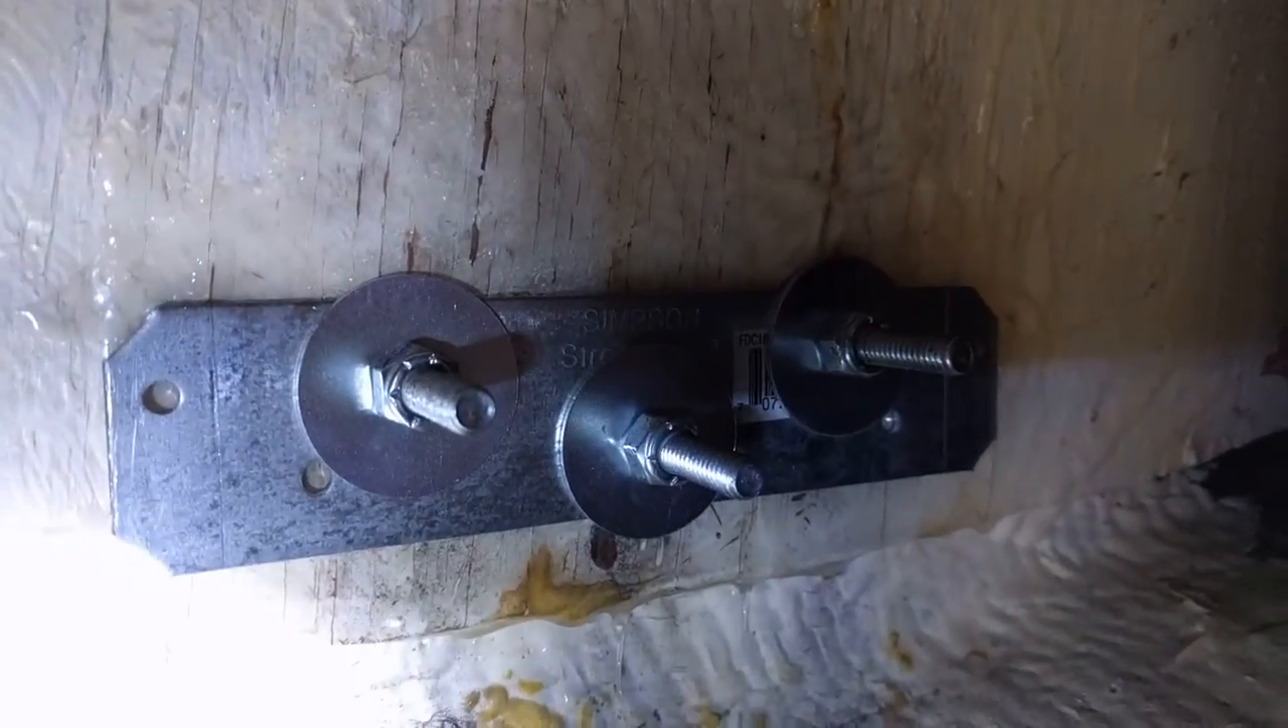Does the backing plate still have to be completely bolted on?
No.